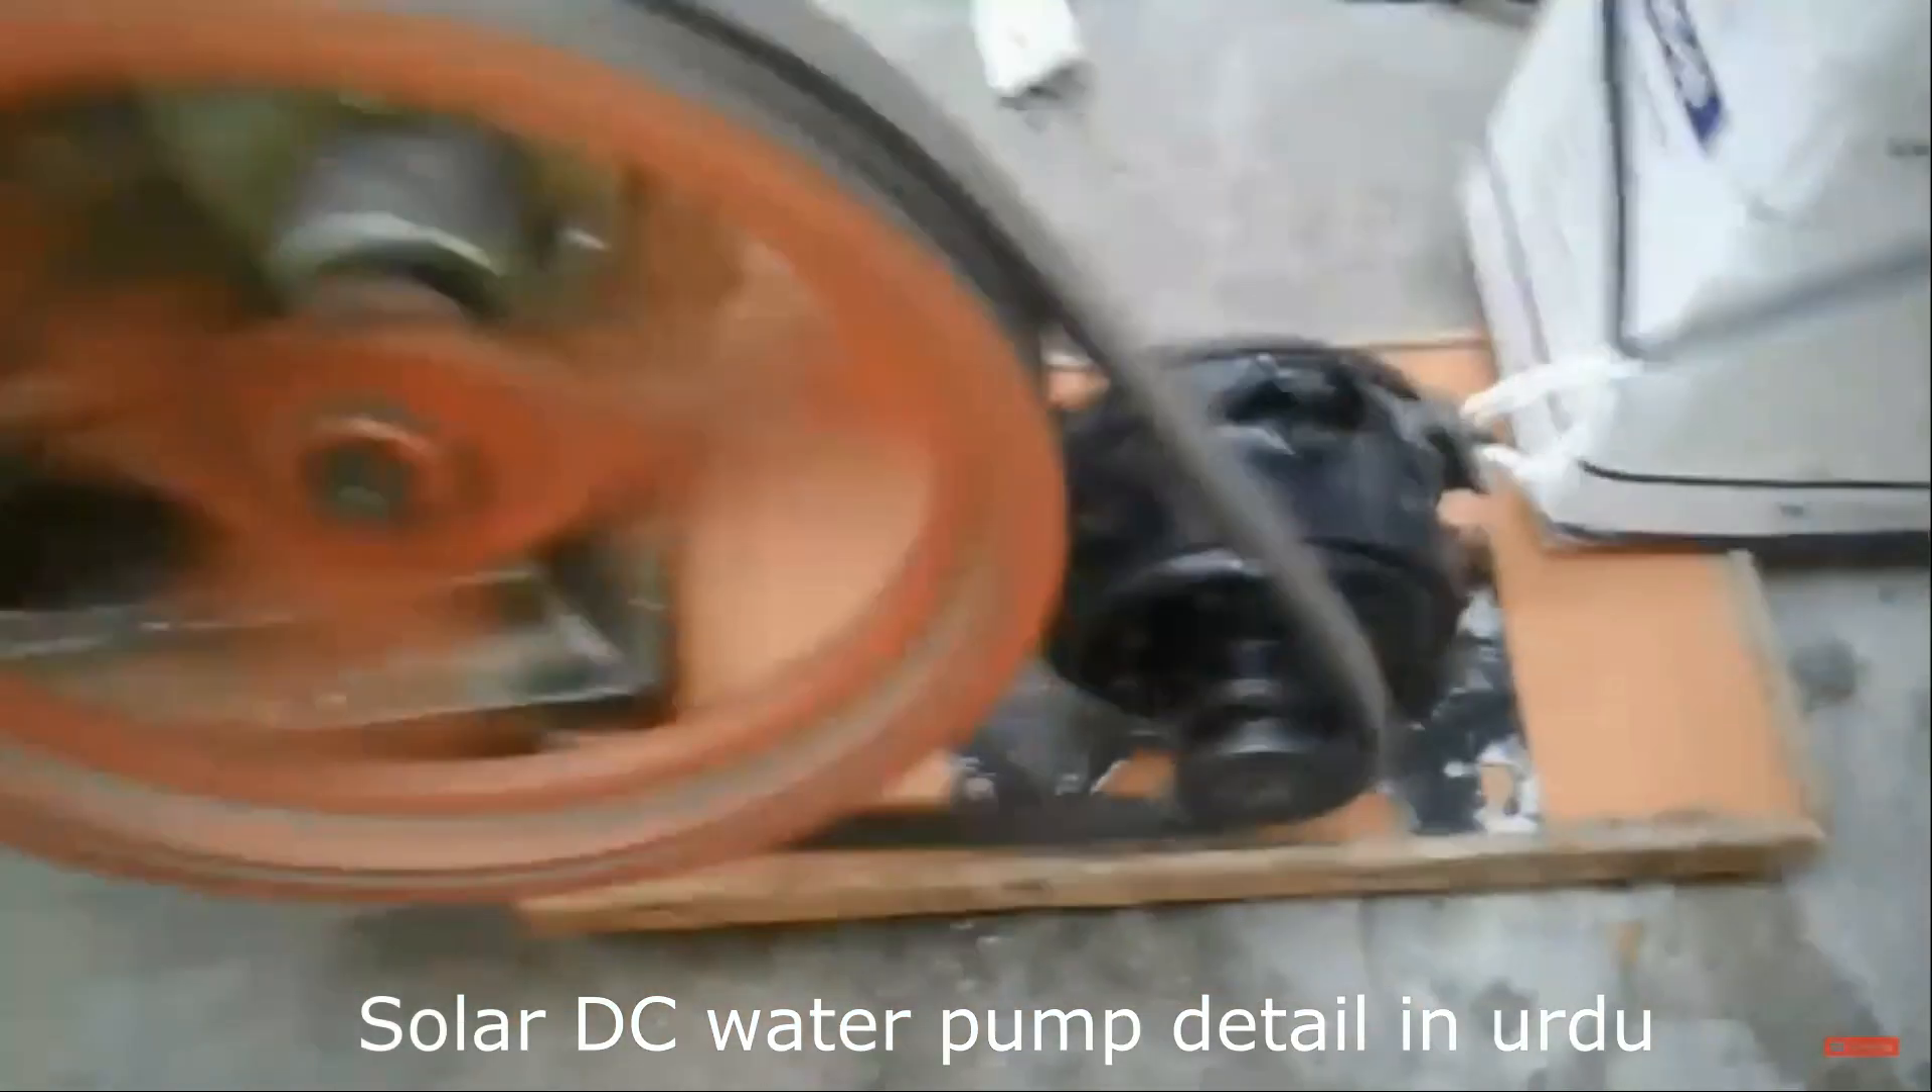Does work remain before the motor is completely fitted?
No.